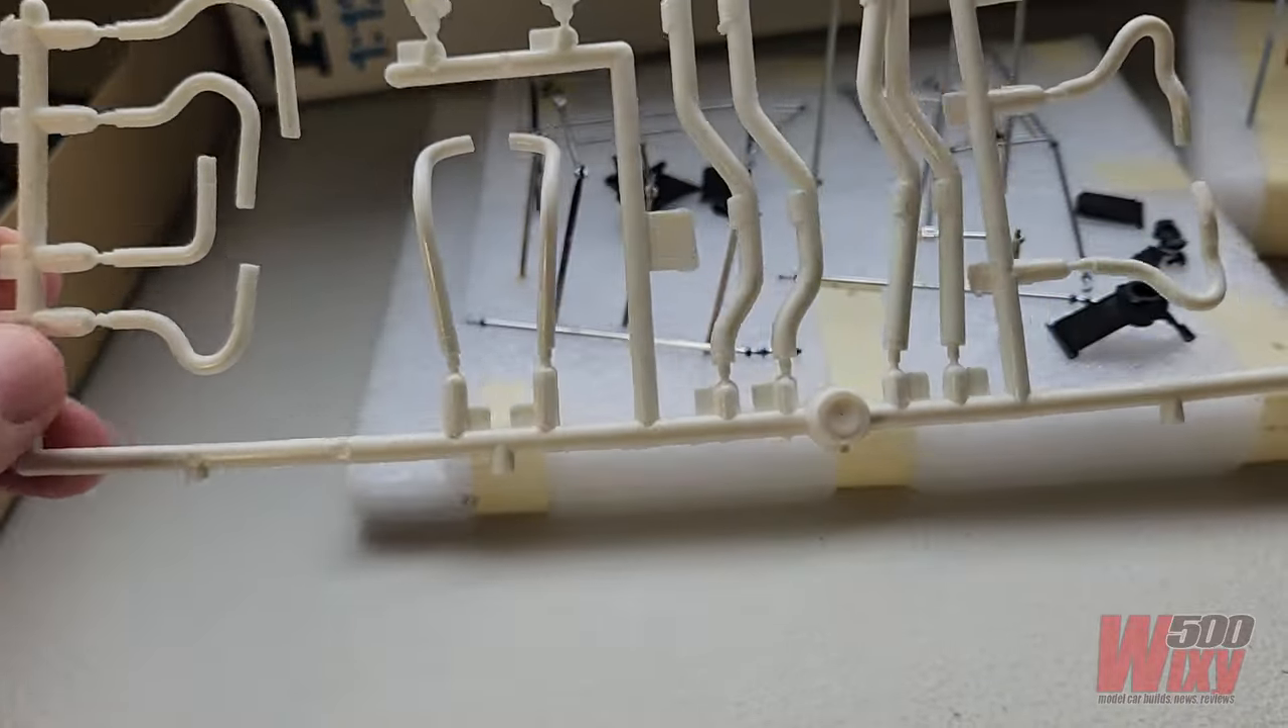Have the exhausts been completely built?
No.